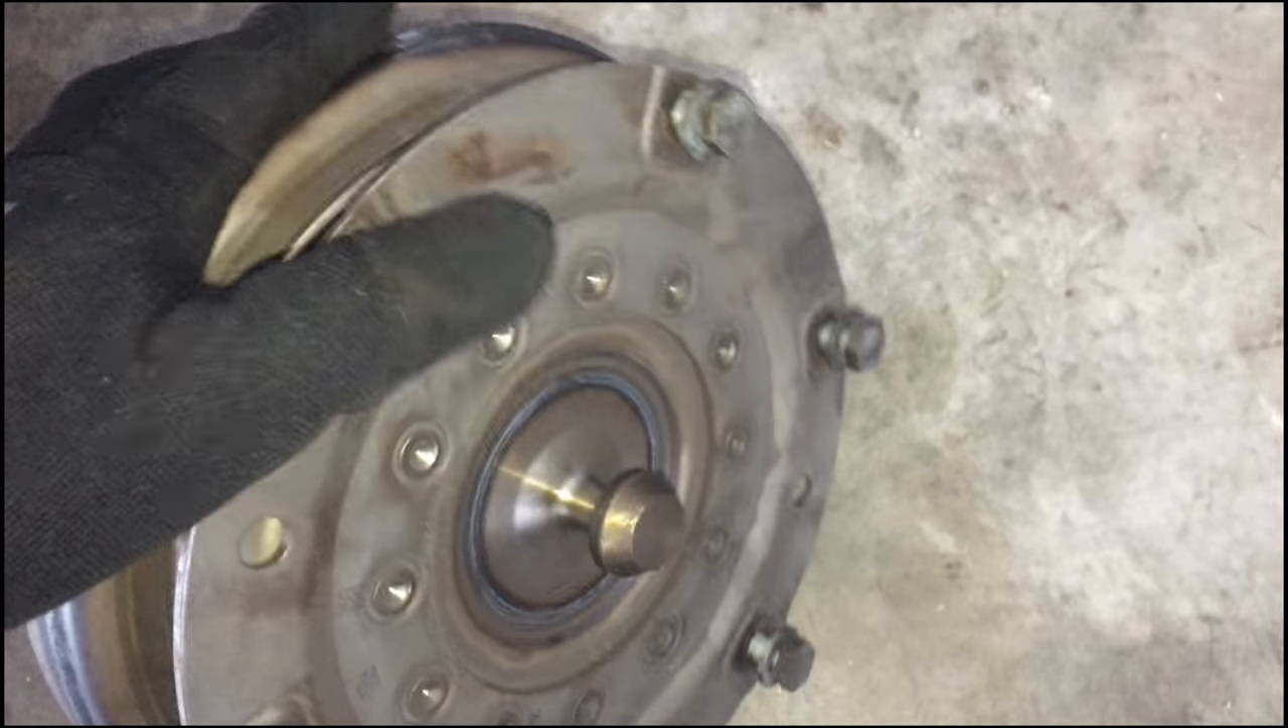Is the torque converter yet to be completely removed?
No.